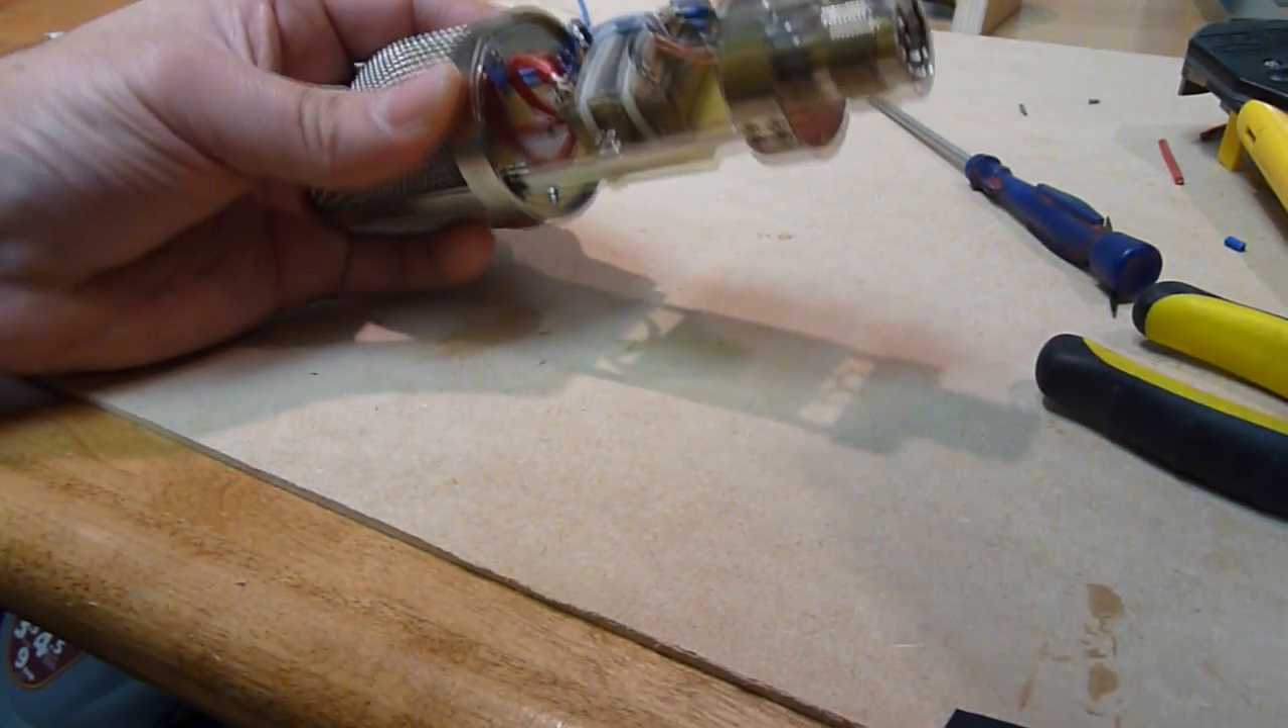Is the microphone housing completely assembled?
No.